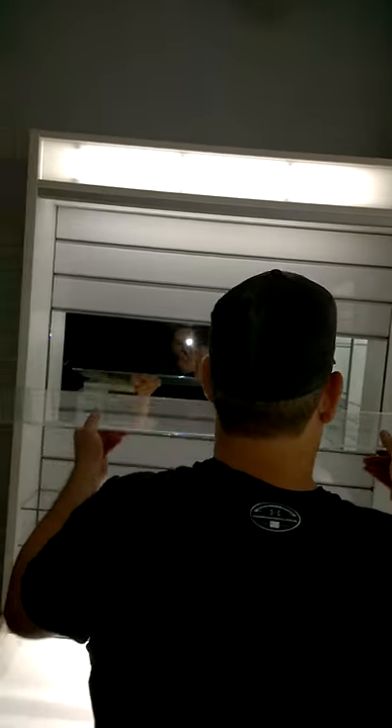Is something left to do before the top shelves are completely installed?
Yes.